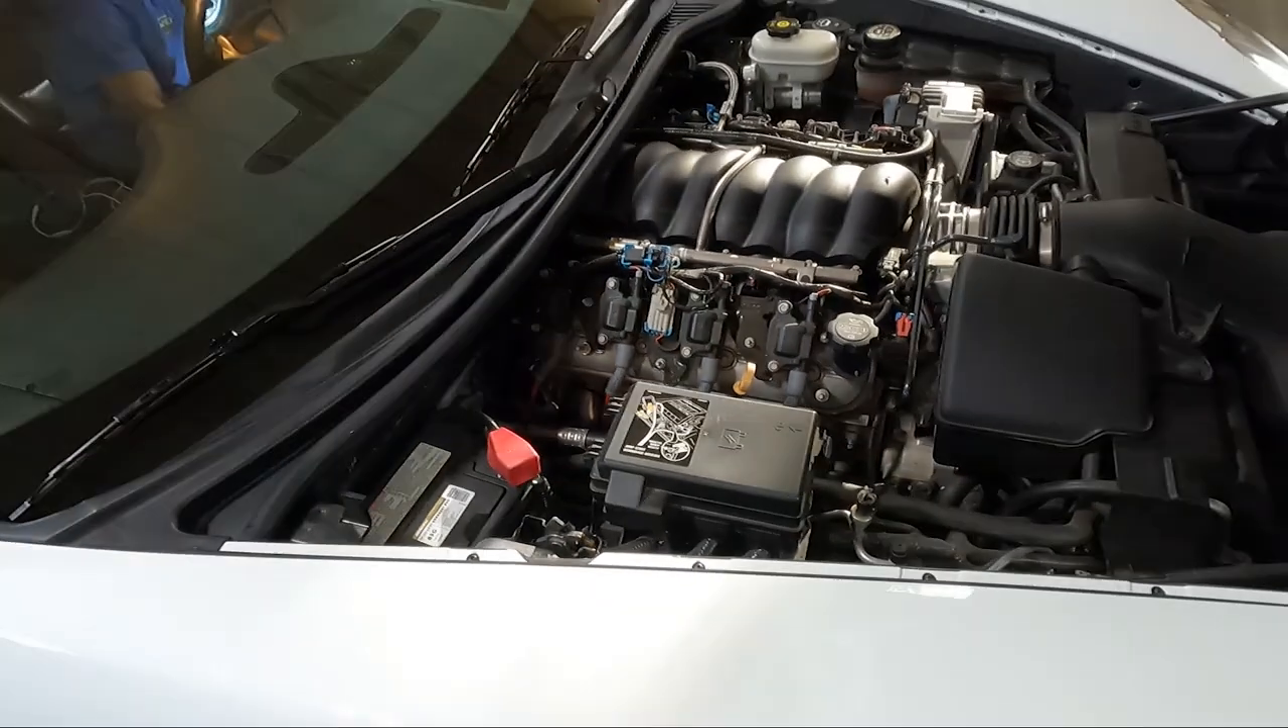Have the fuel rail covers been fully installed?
No.